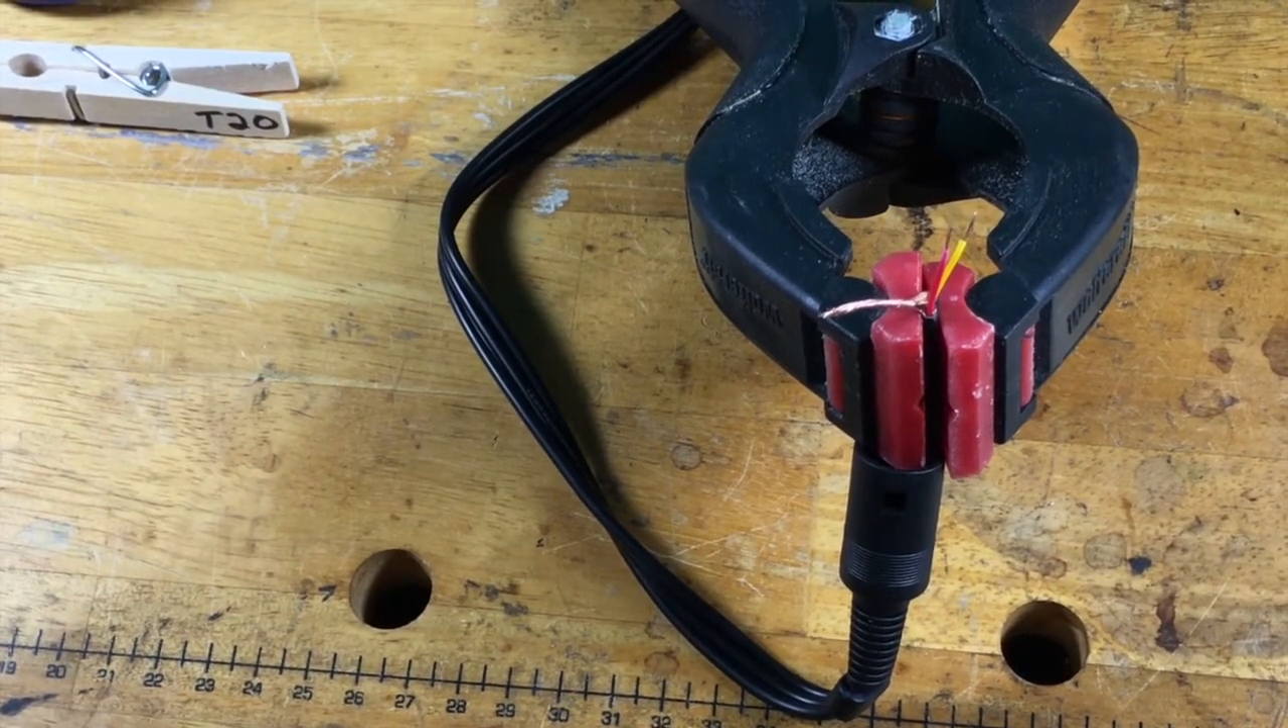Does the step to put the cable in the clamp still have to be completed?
No.